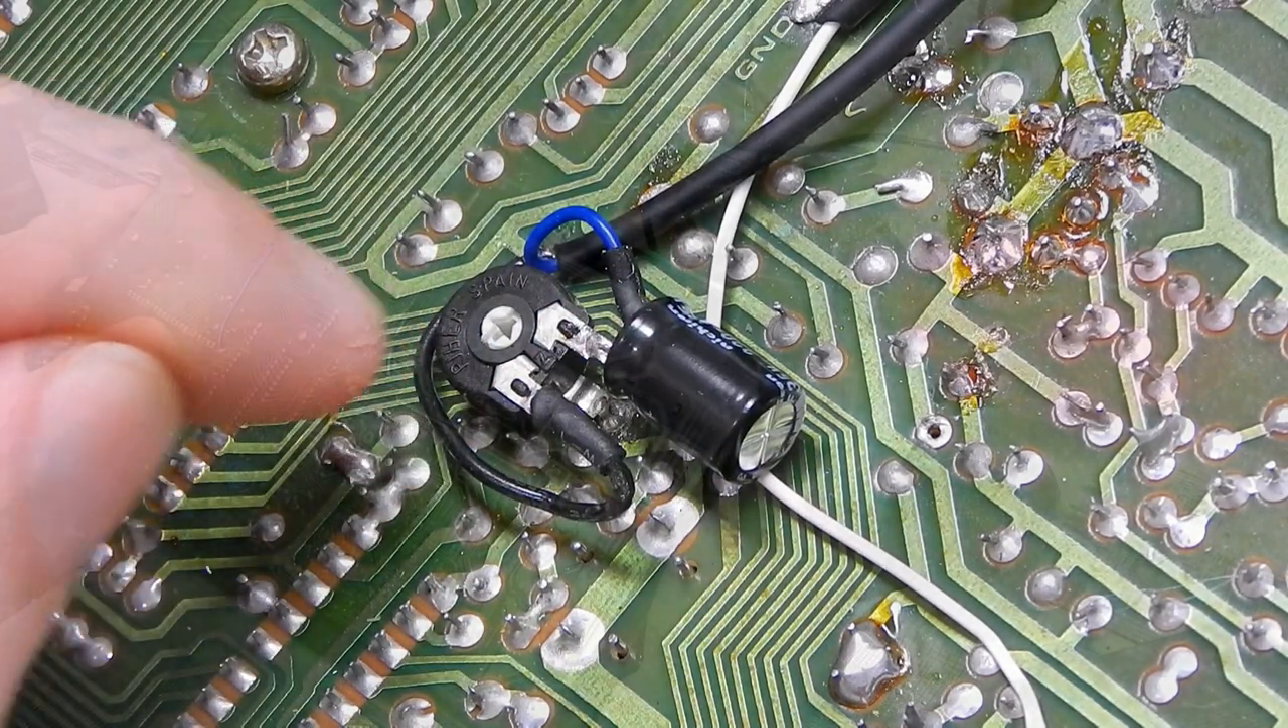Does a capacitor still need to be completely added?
No.